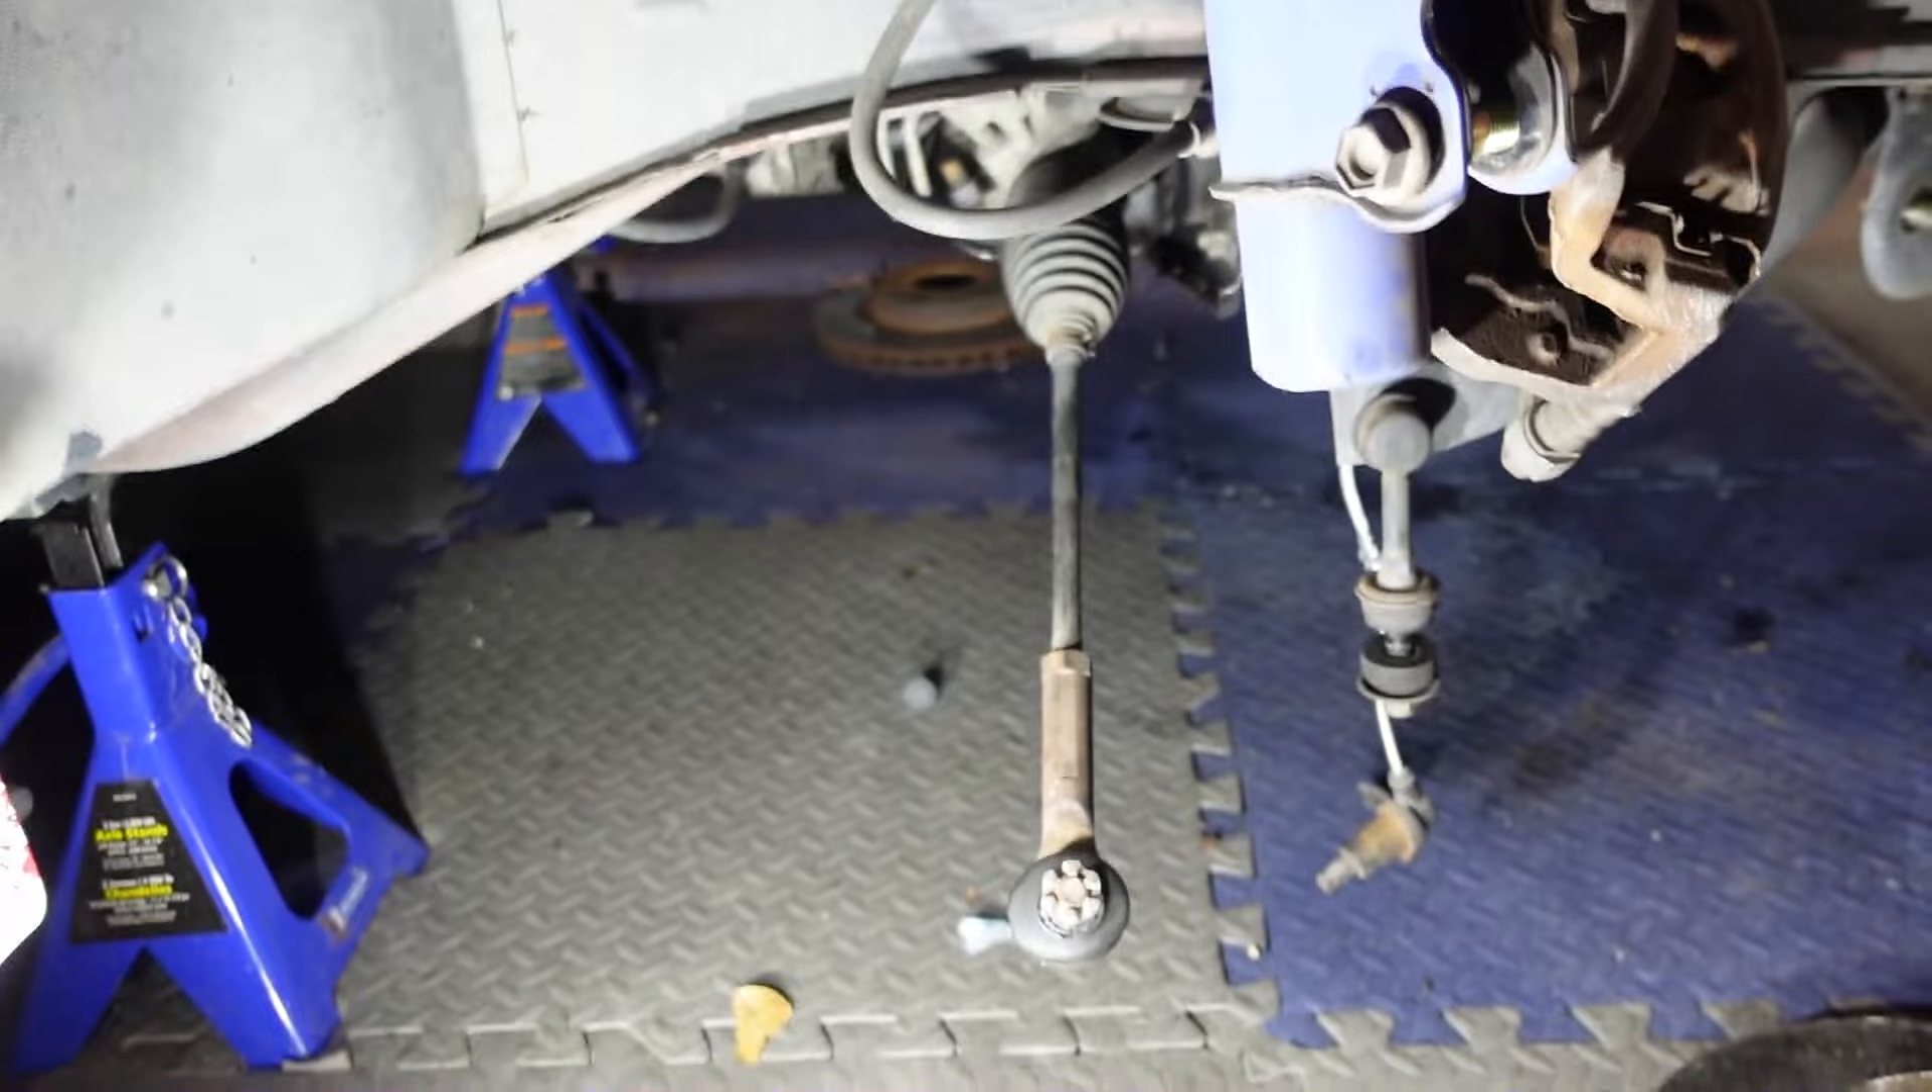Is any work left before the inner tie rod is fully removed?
Yes.